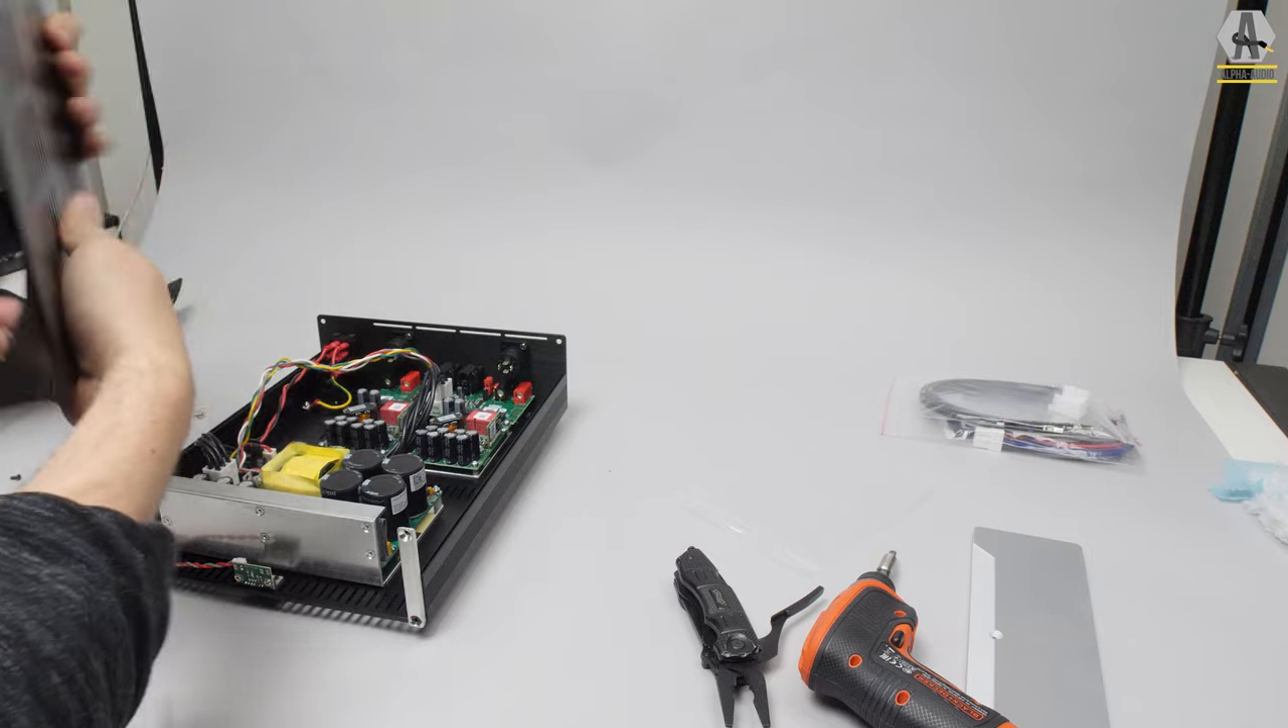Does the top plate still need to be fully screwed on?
Yes.